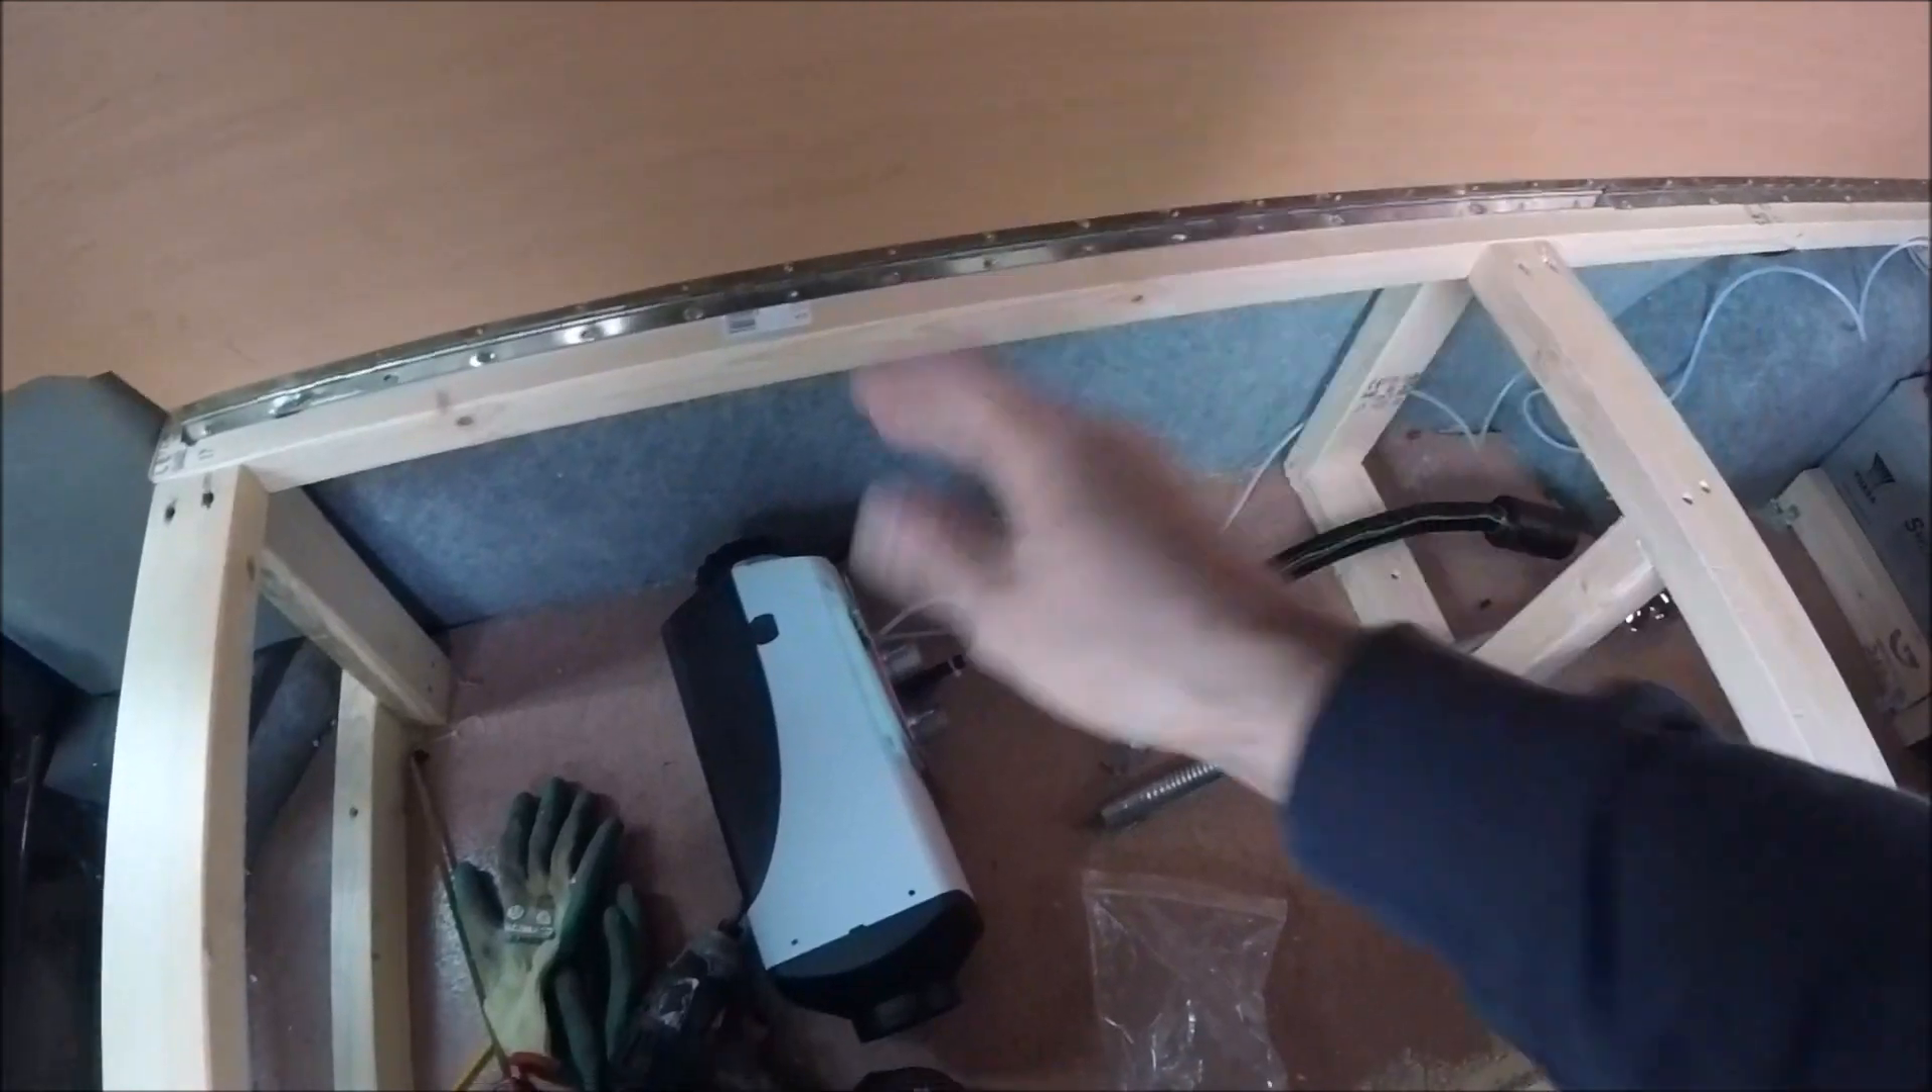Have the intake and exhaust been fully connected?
No.